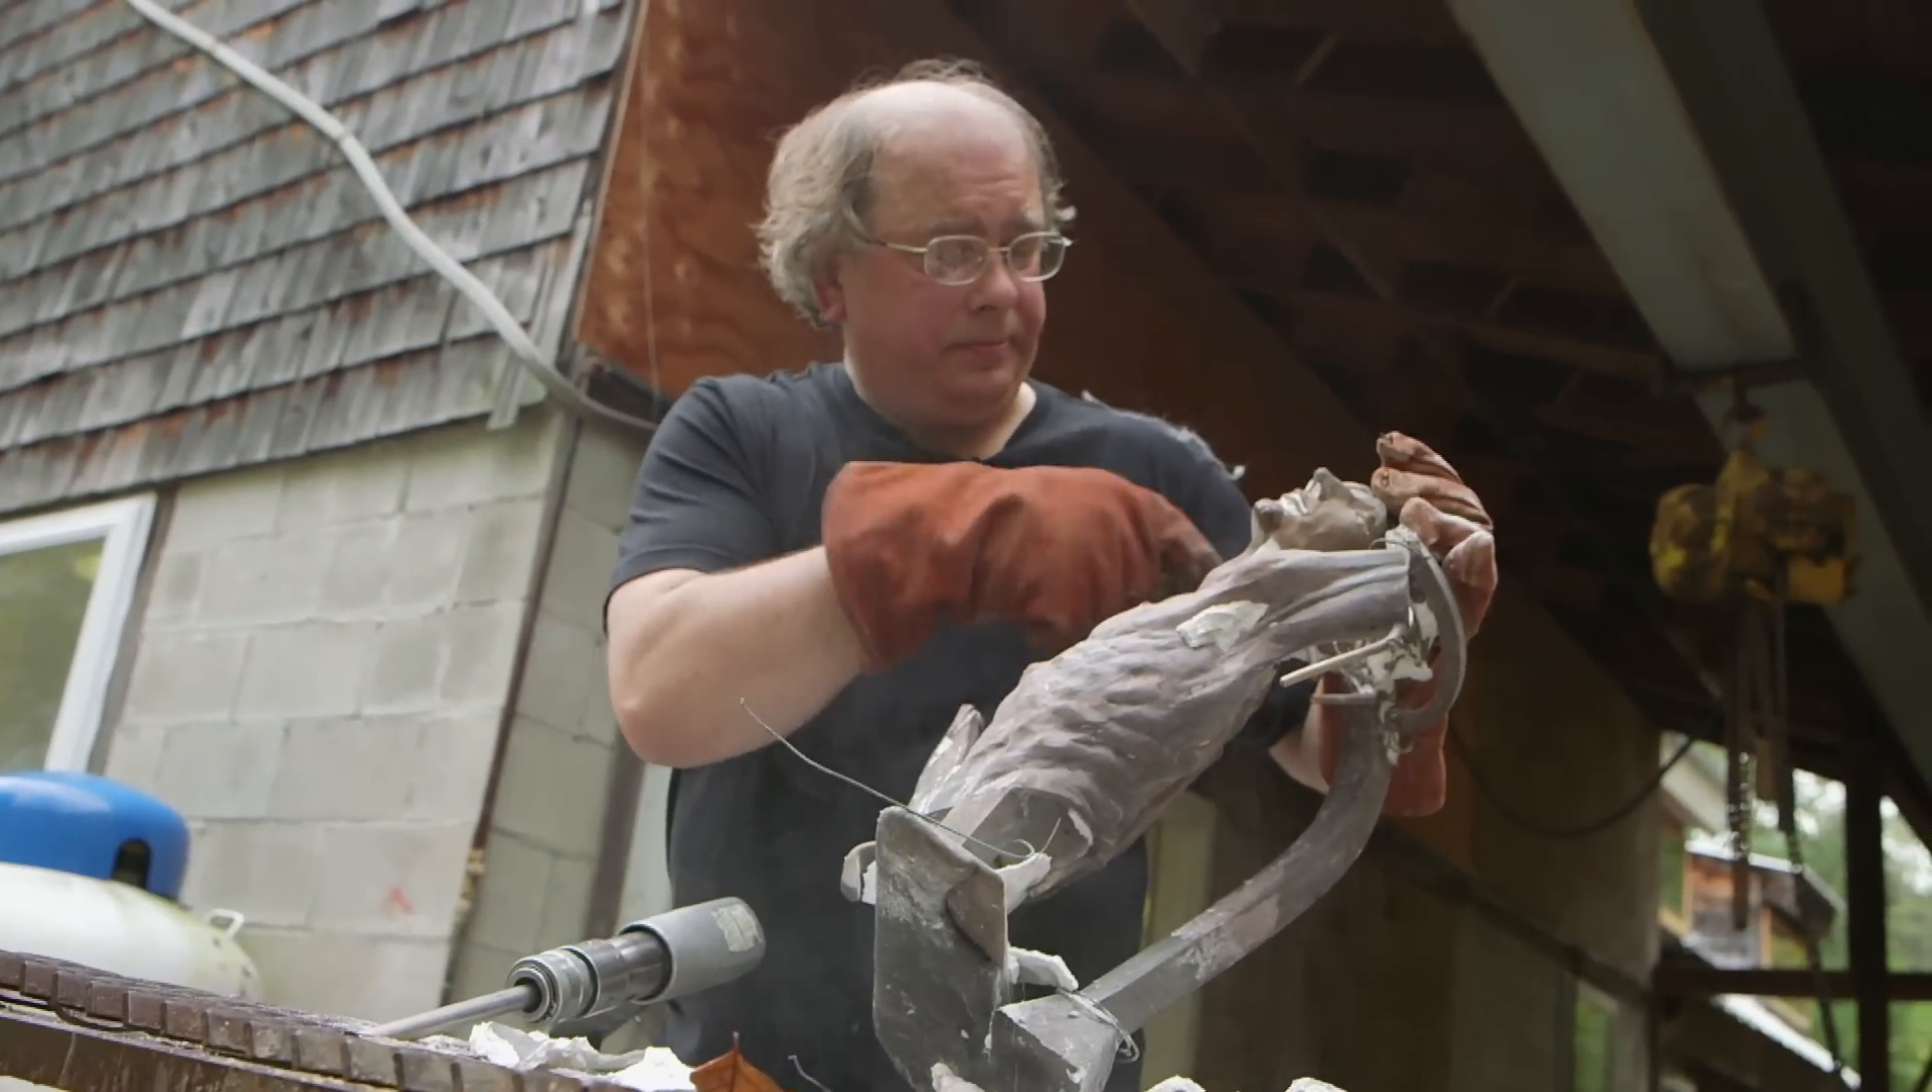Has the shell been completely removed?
No.